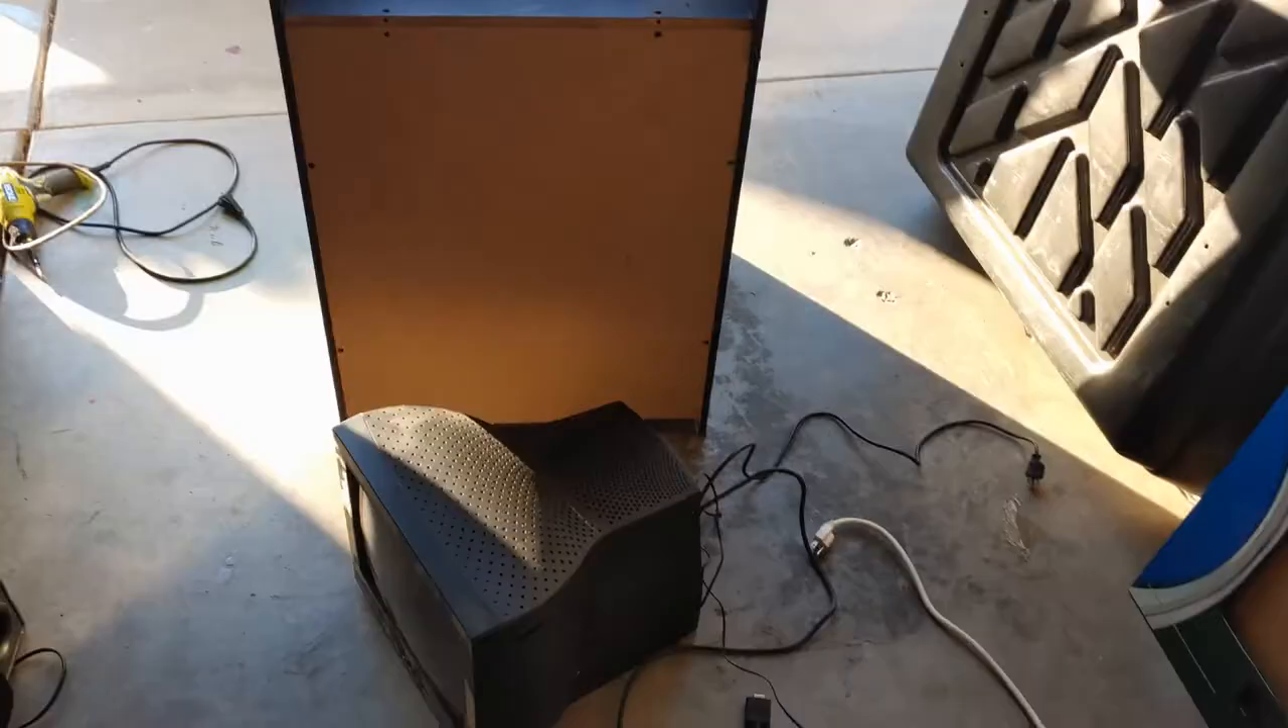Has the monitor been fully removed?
Yes.